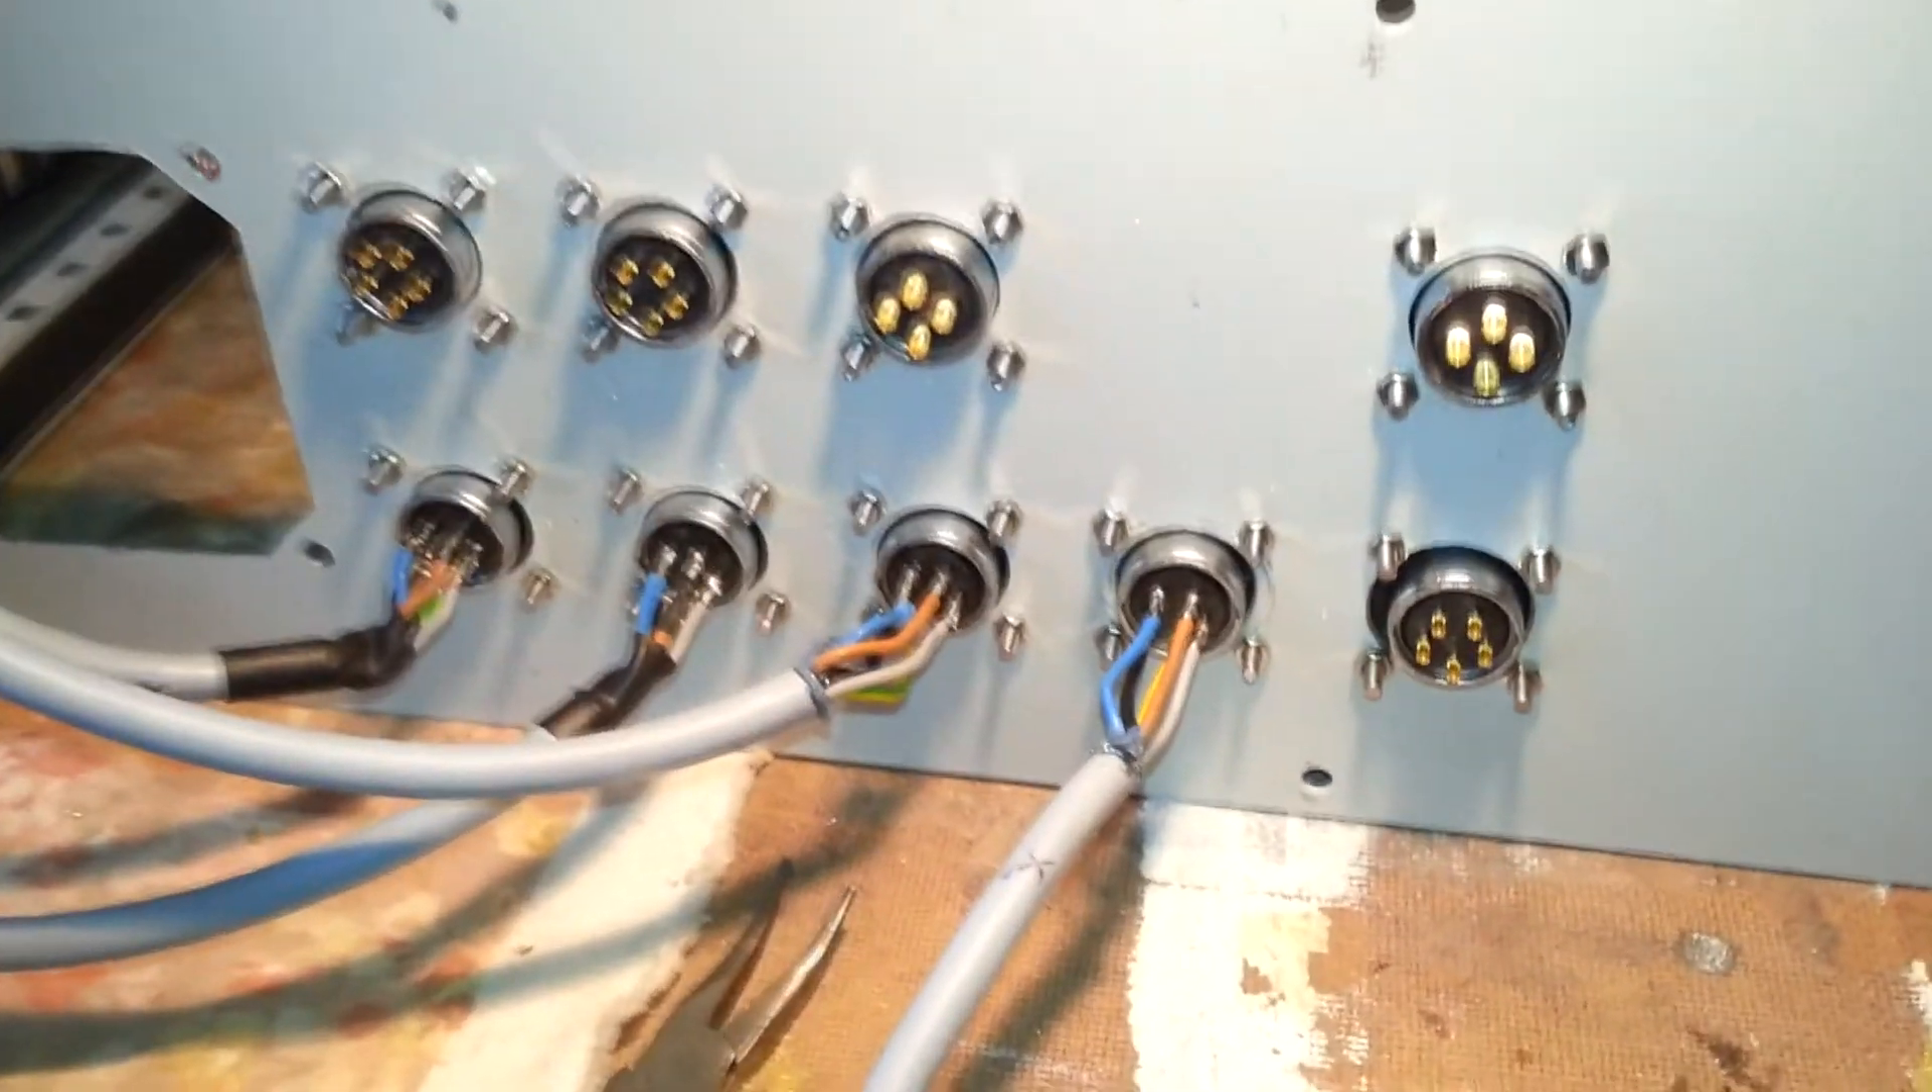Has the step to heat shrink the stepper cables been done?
No.